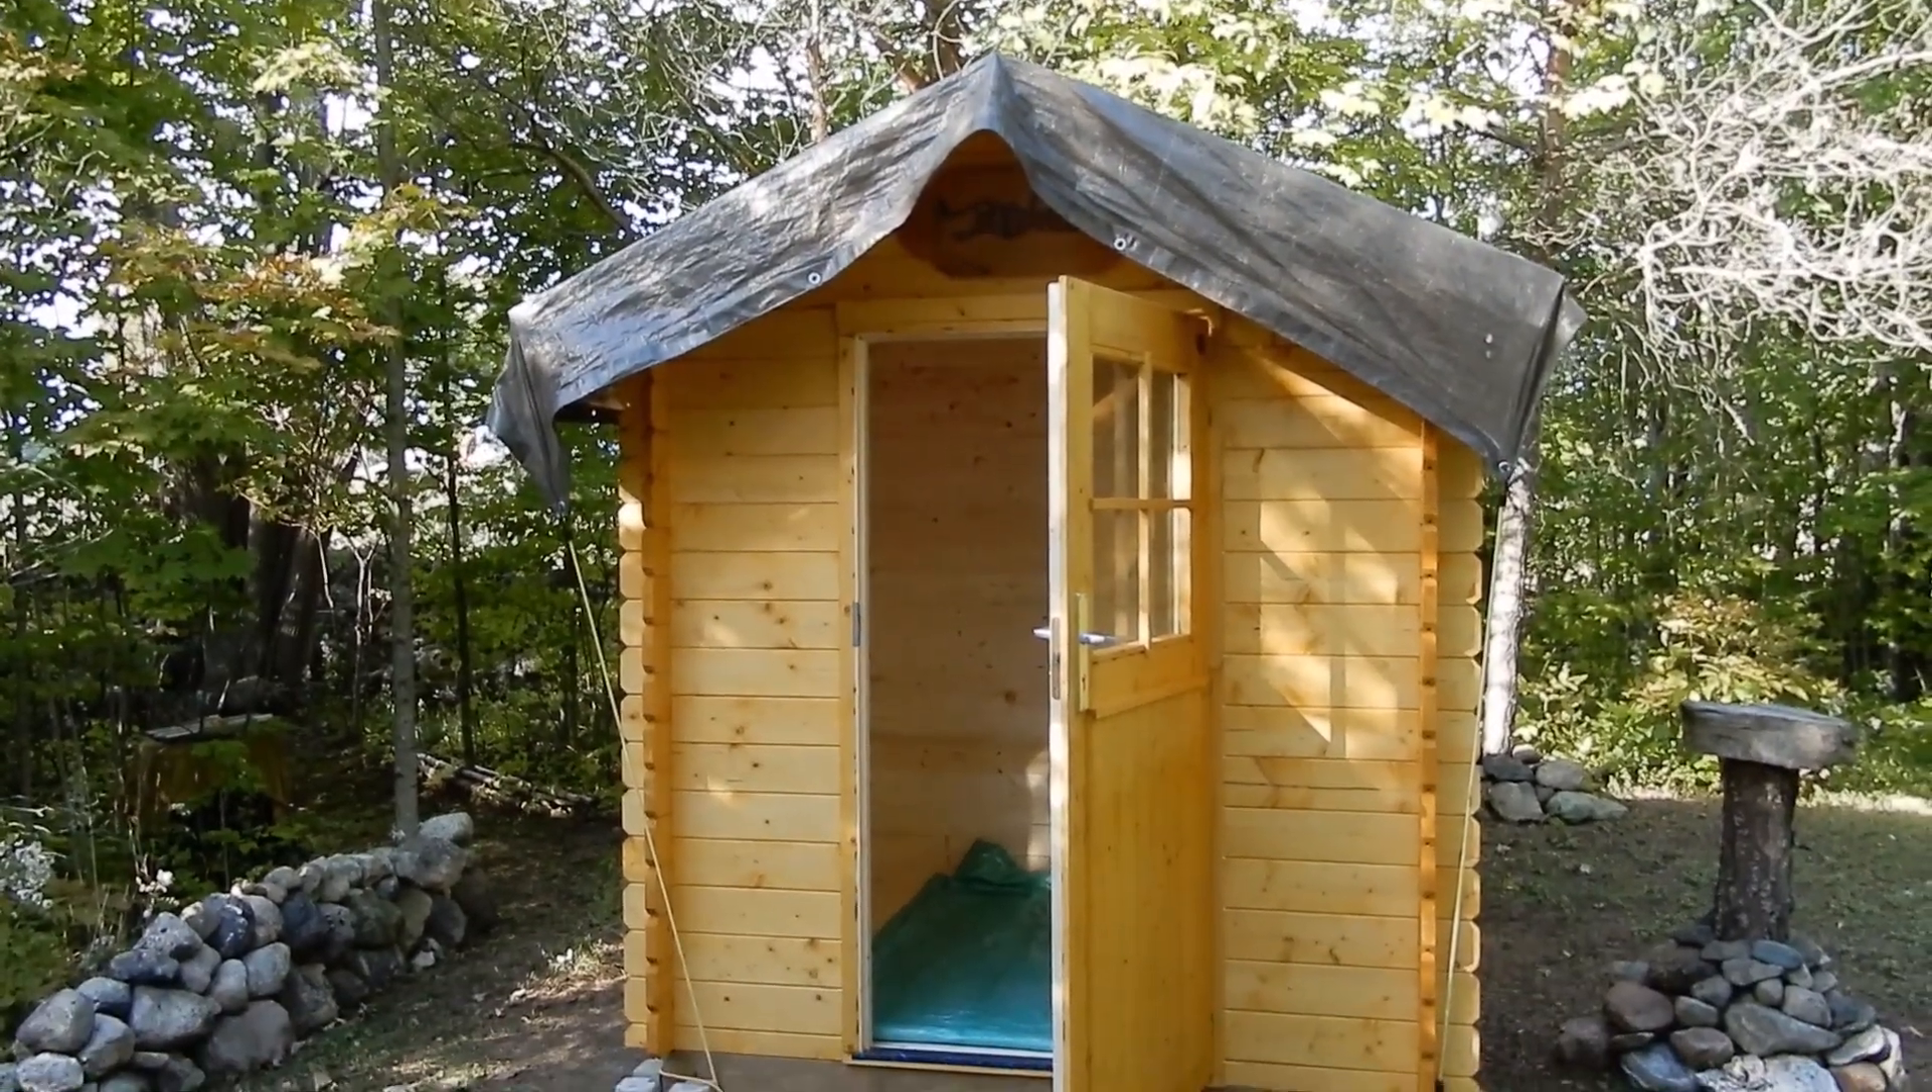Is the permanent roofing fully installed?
No.